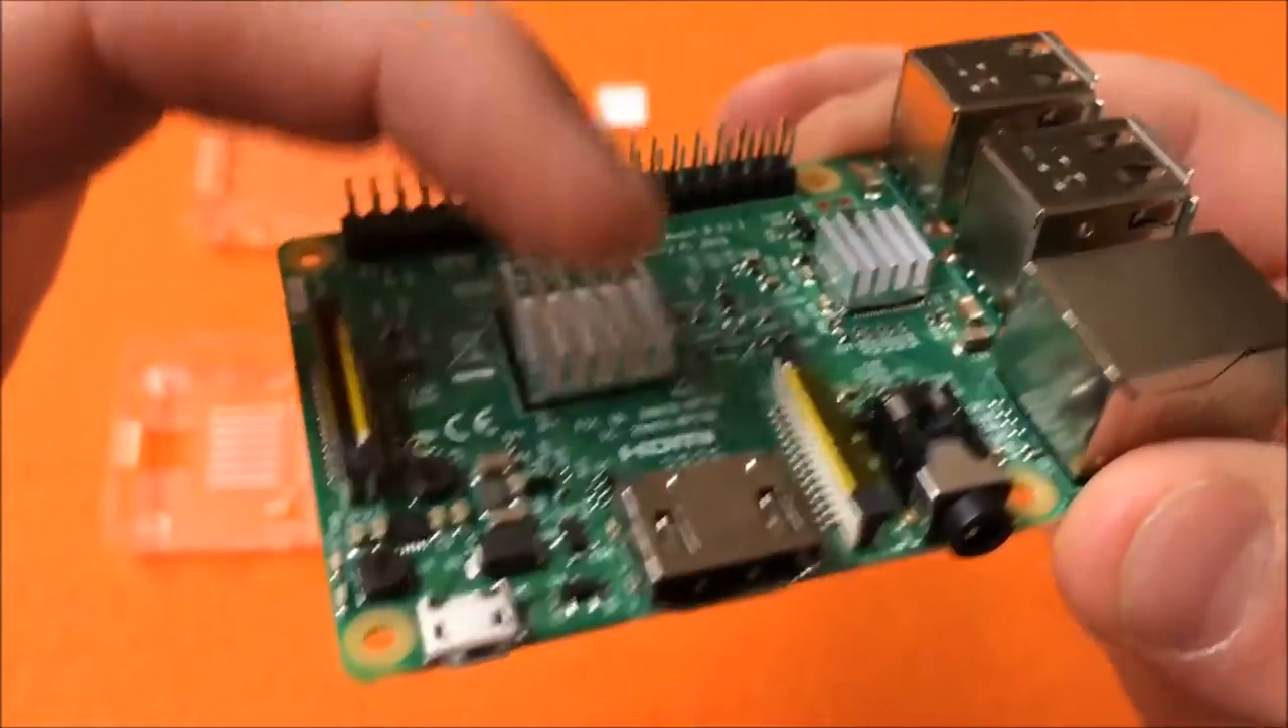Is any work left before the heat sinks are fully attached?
No.